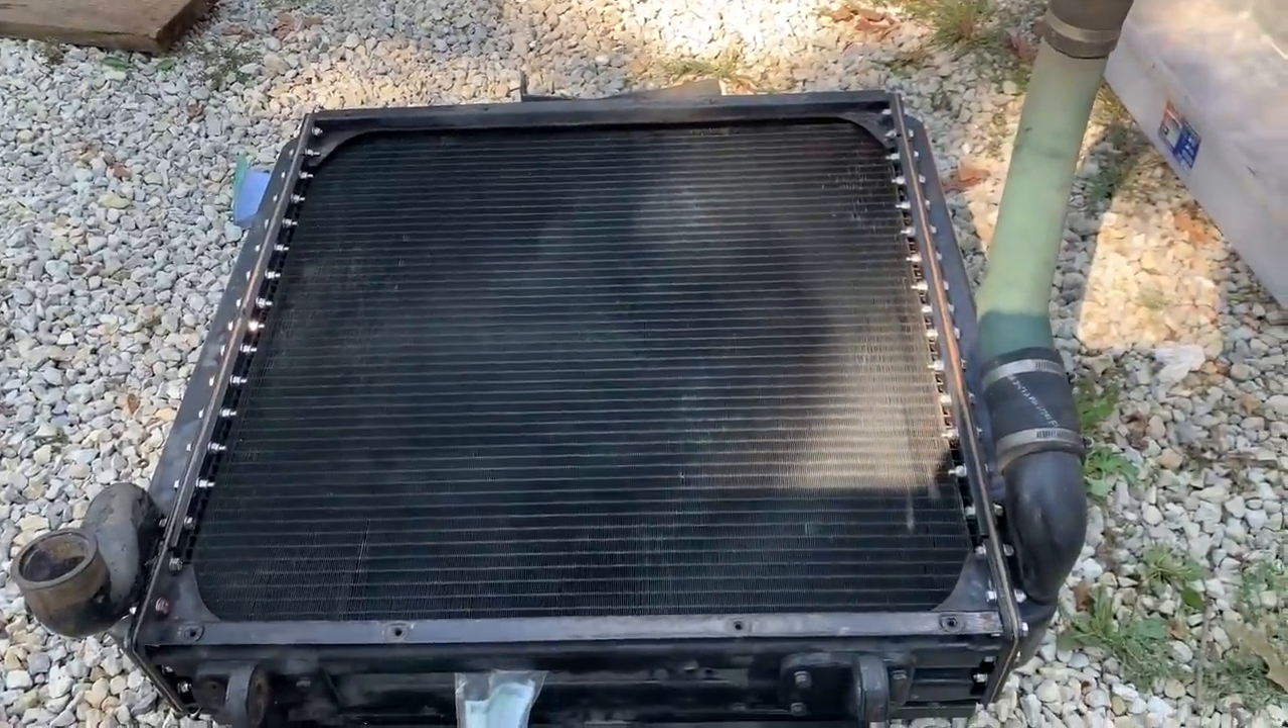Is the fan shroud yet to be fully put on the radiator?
Yes.